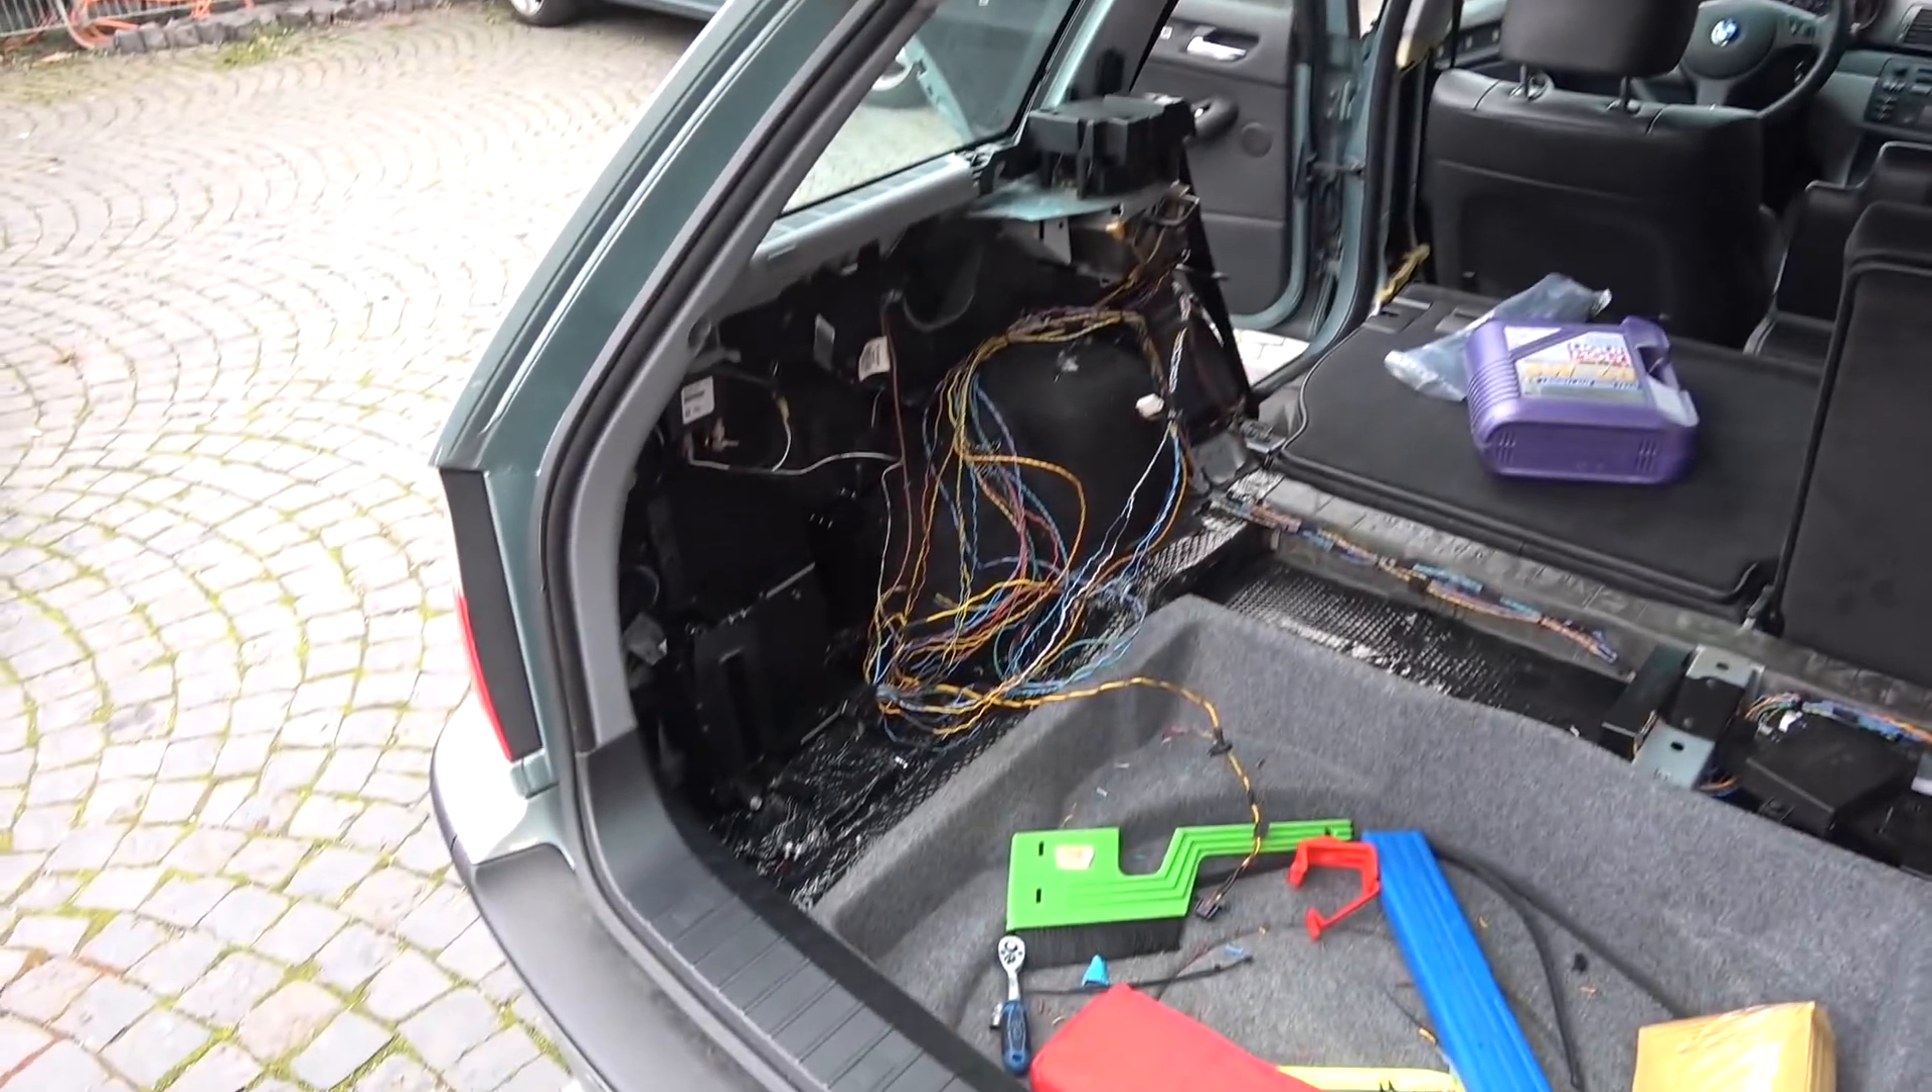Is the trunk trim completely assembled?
No.